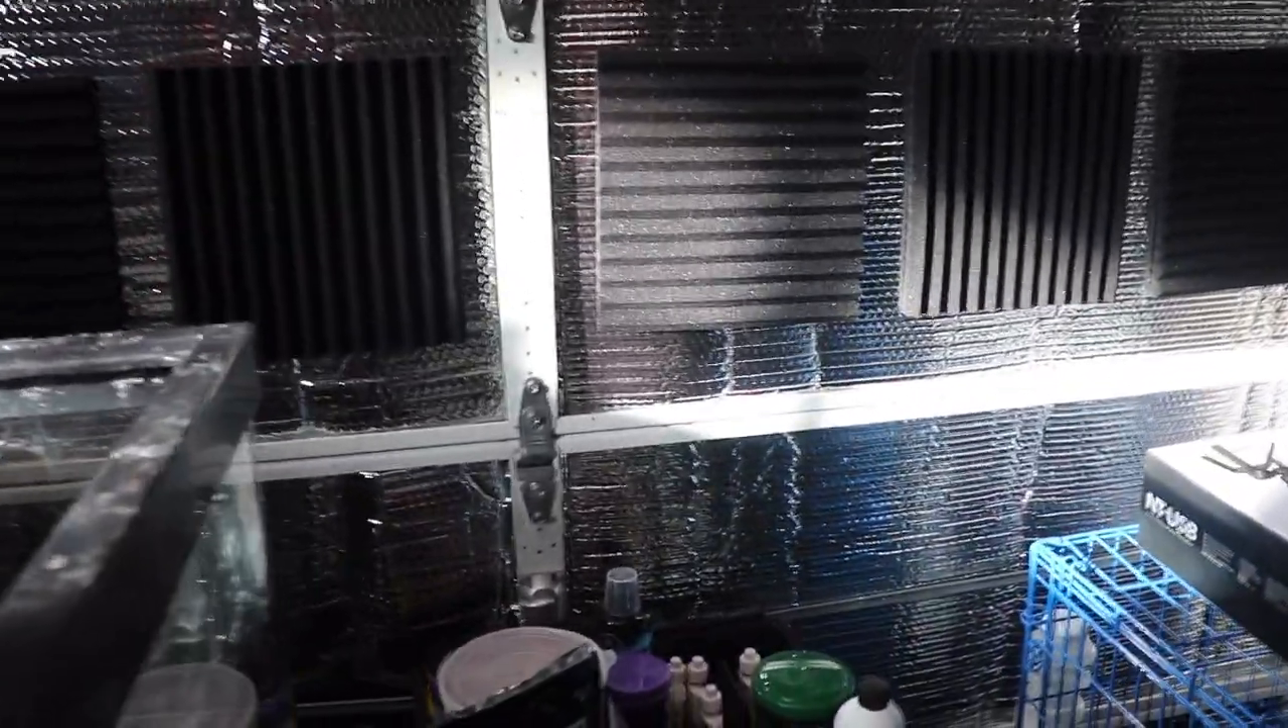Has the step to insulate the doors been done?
Yes.